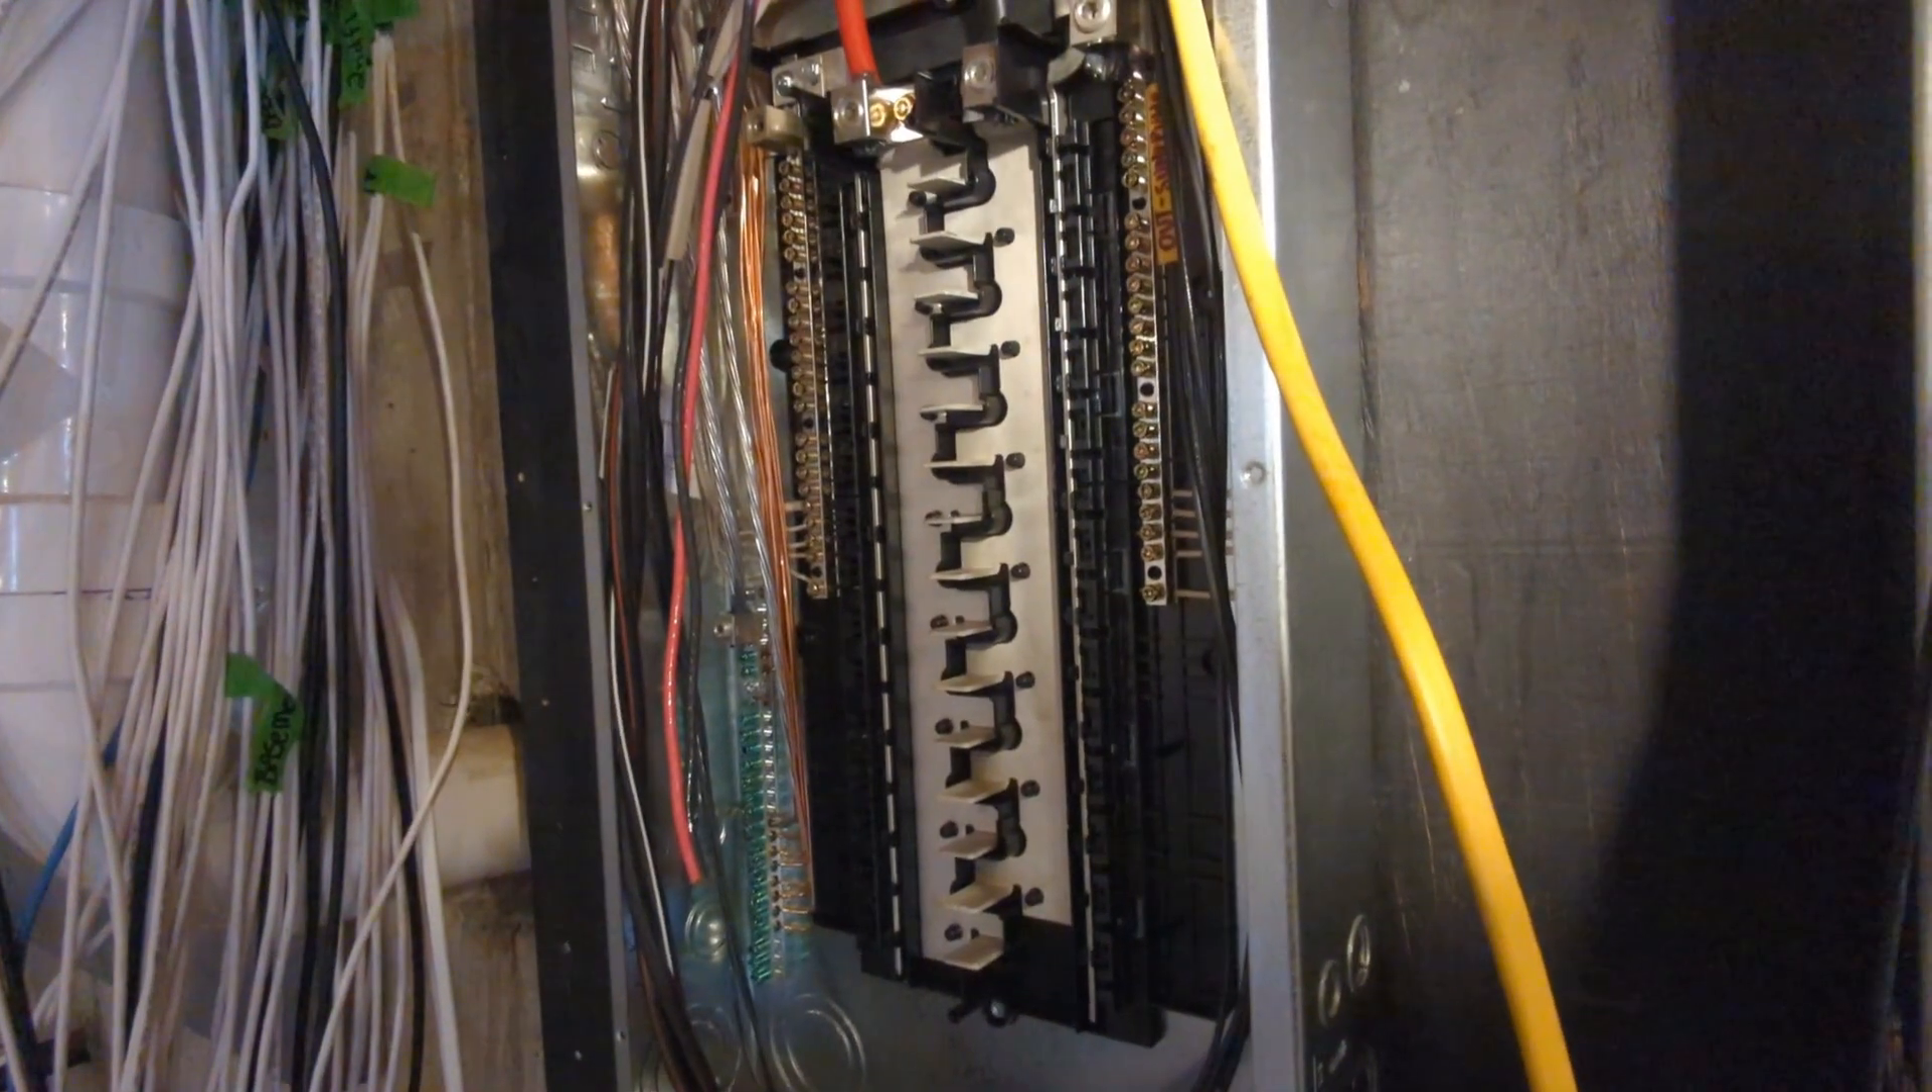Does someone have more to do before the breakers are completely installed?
Yes.